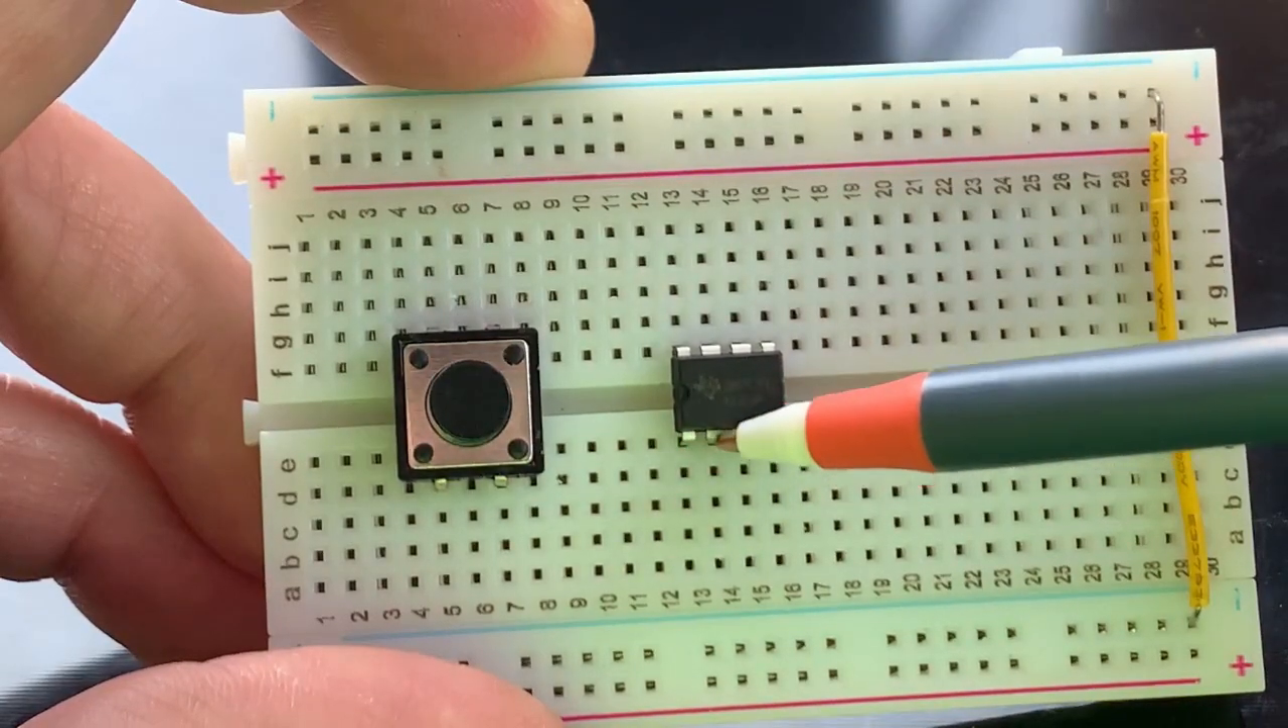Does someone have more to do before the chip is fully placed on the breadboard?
No.